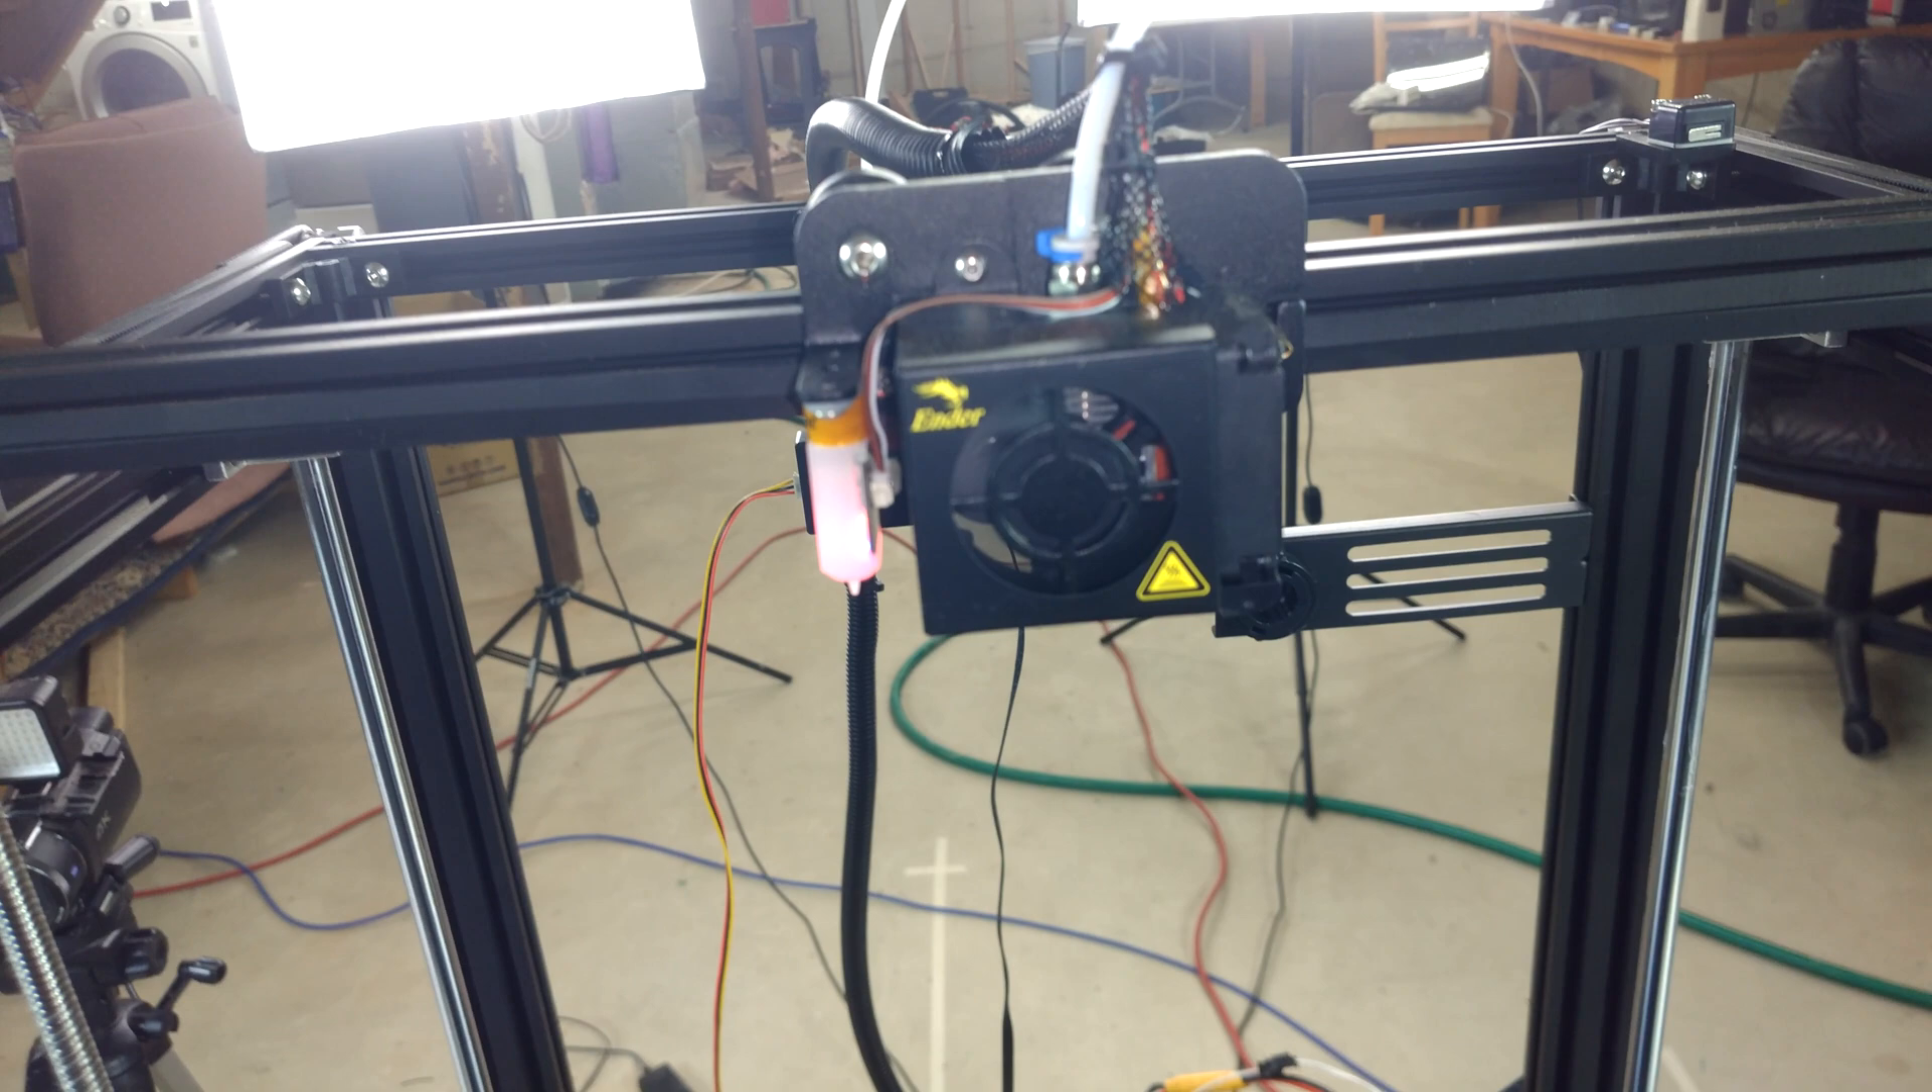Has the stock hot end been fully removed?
No.